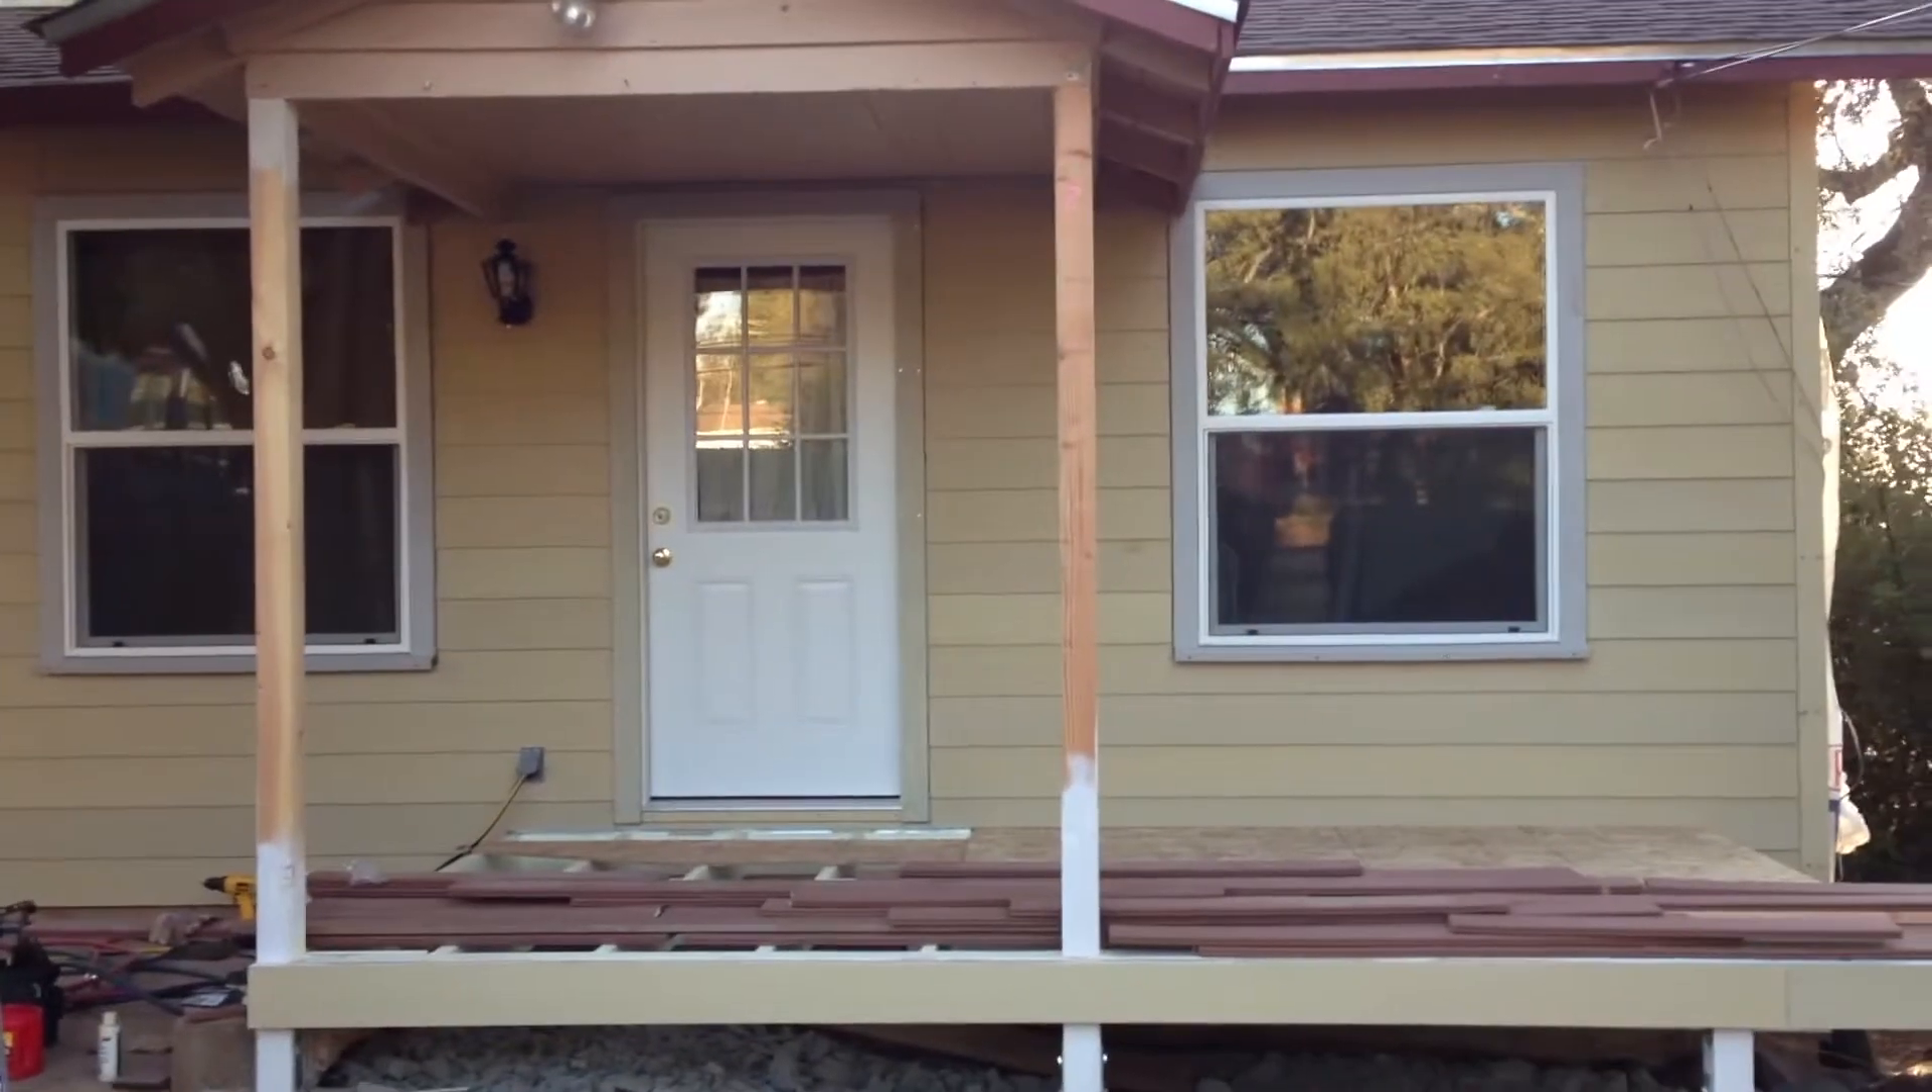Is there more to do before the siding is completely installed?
No.